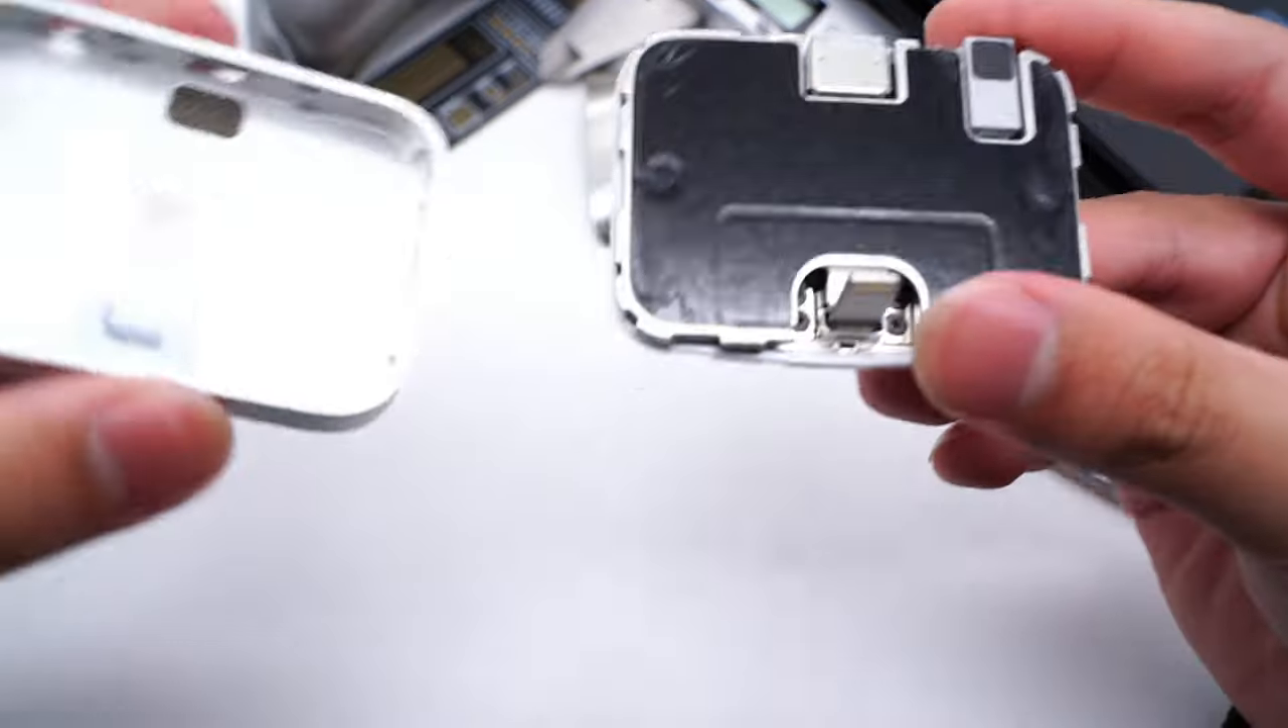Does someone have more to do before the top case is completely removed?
No.